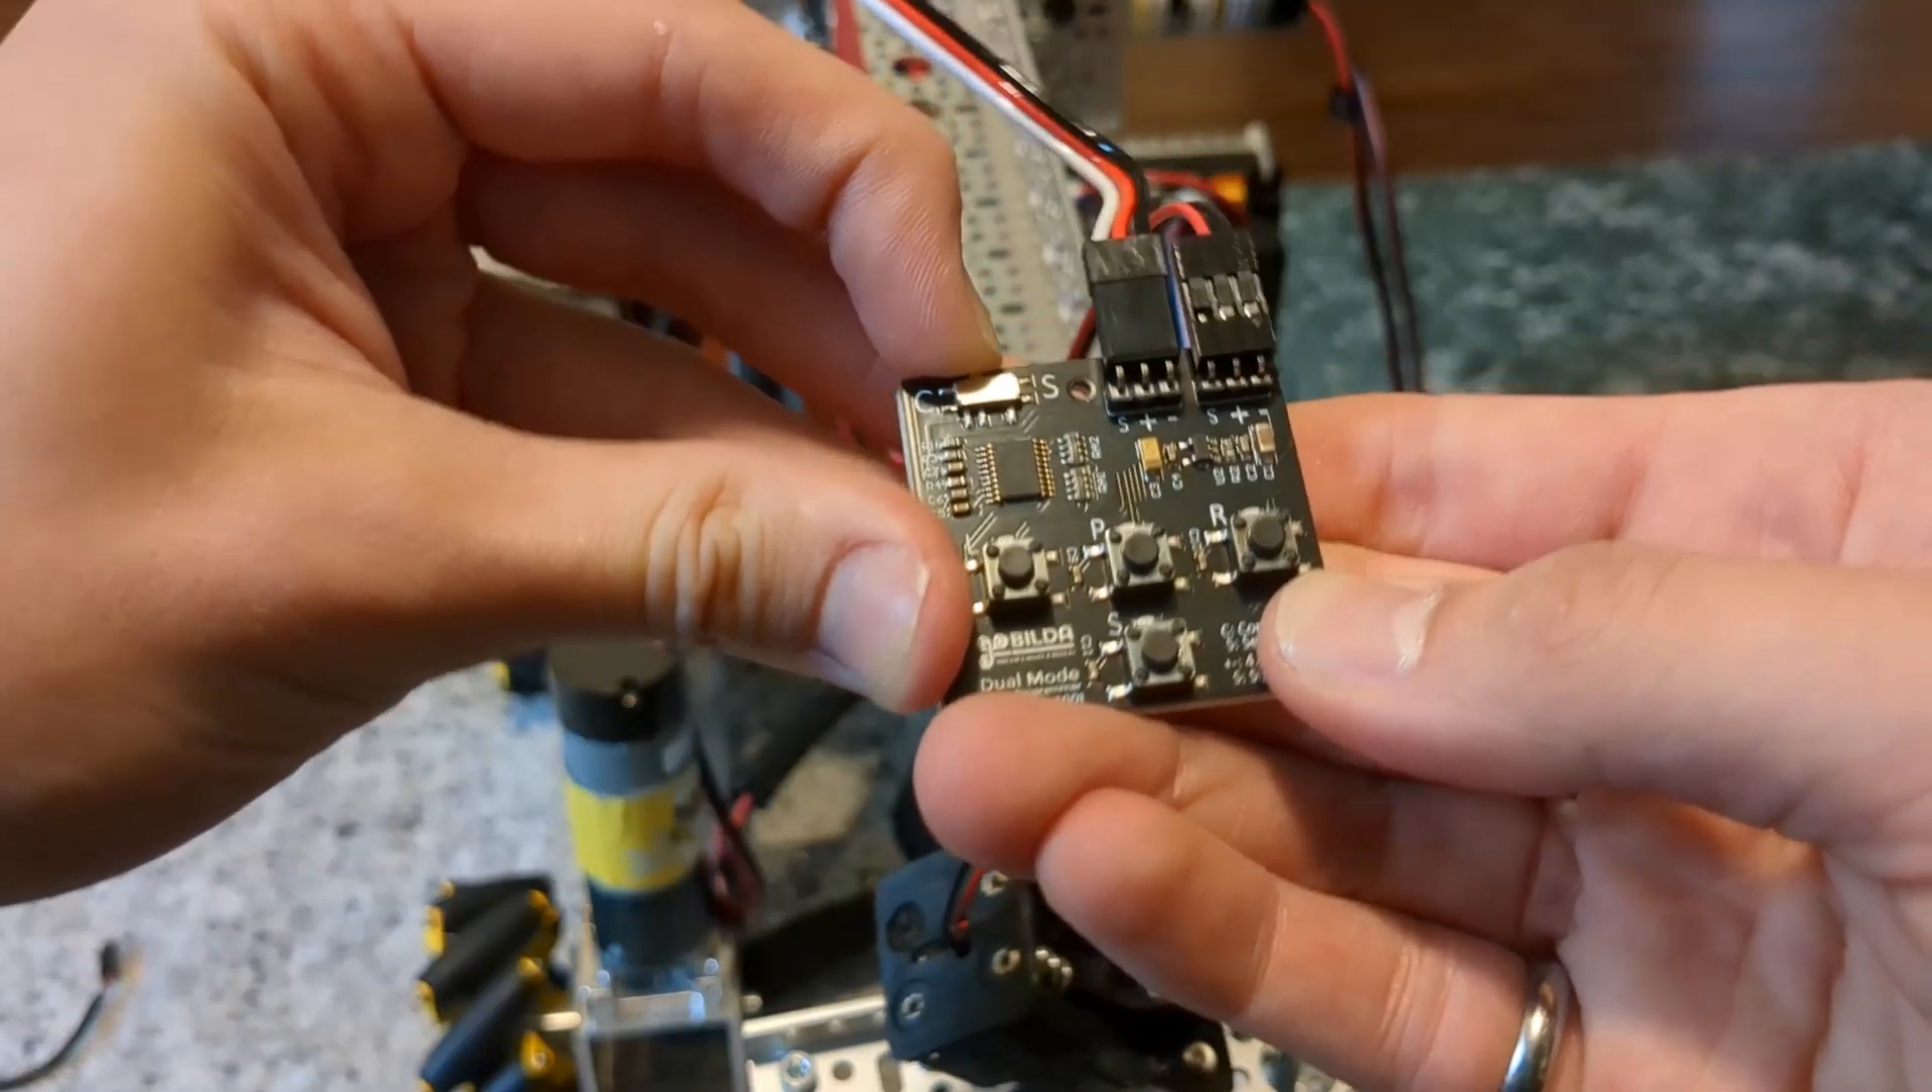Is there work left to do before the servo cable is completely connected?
No.